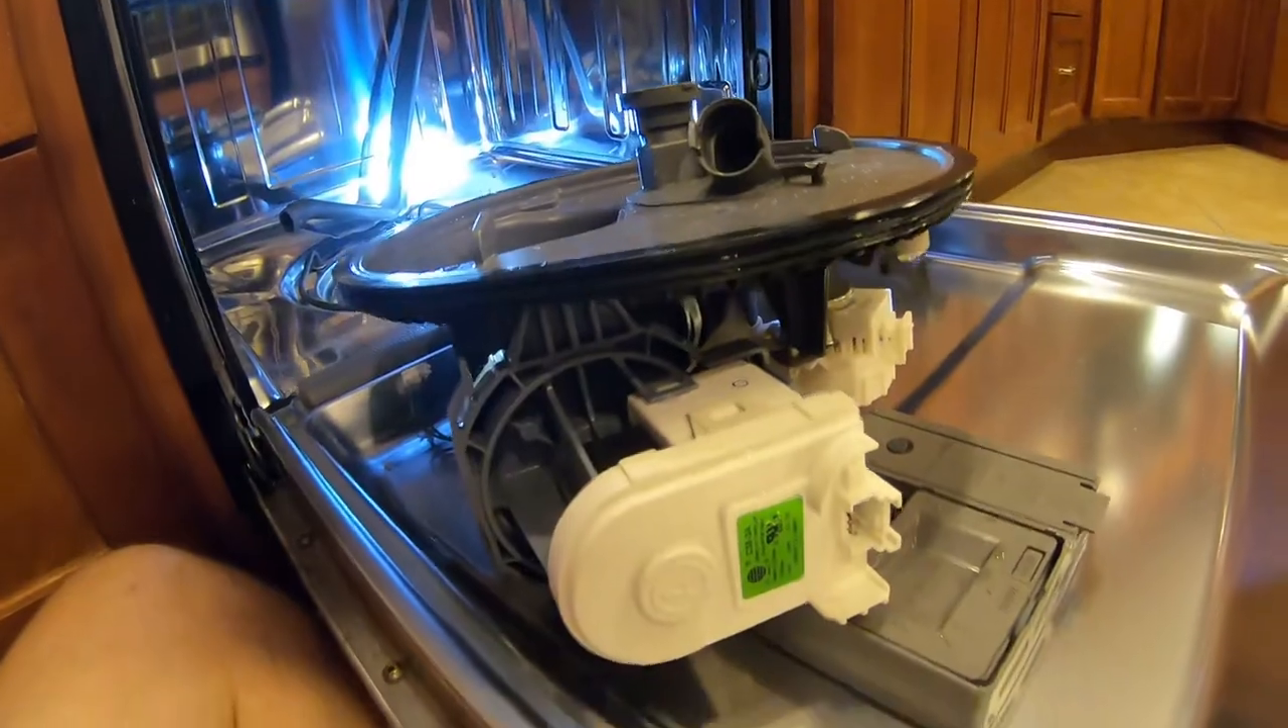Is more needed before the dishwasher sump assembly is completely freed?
No.